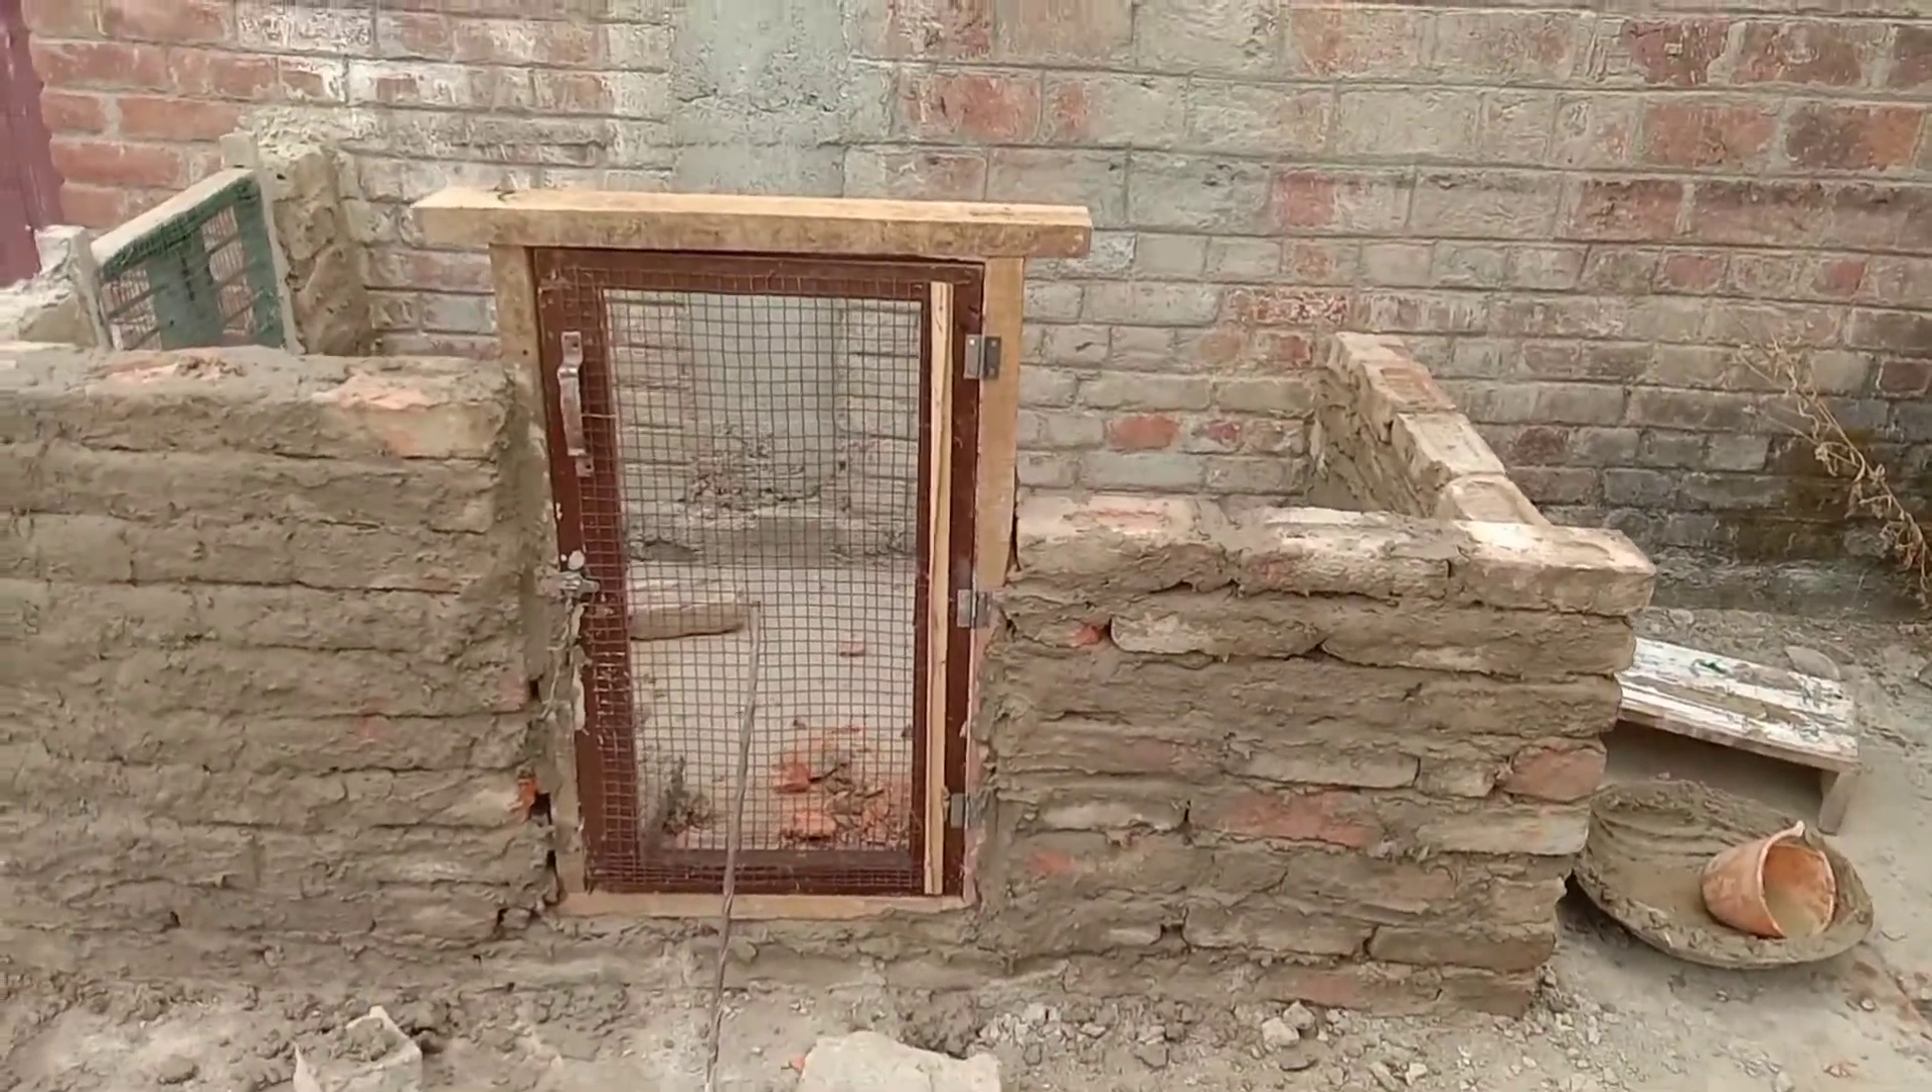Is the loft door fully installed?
Yes.